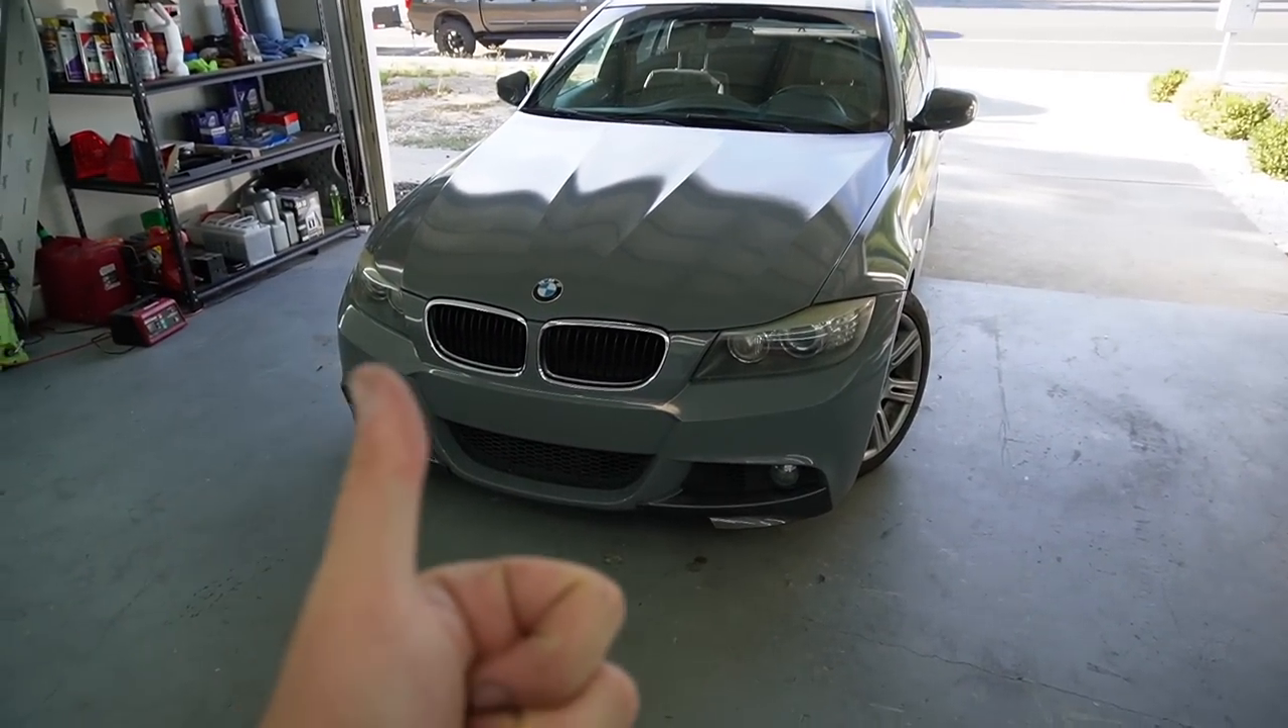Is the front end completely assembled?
Yes.